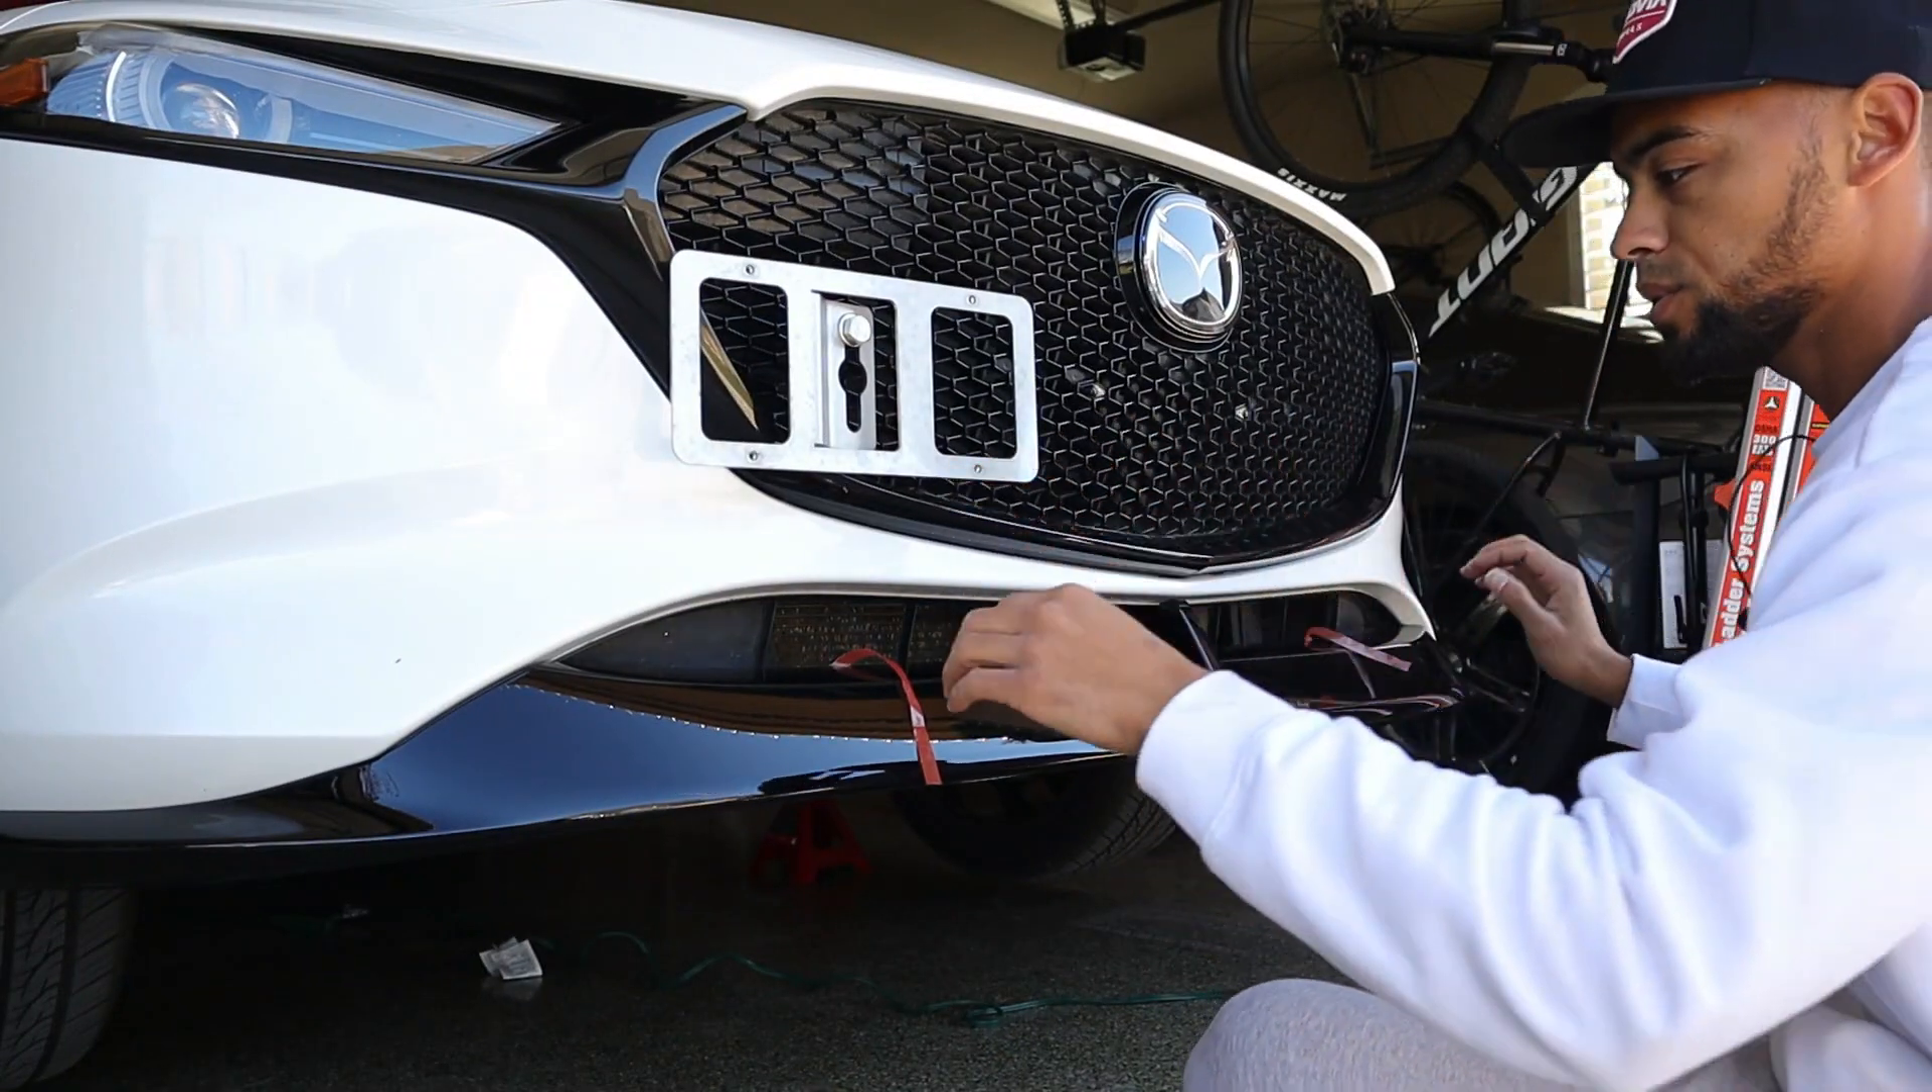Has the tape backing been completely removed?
No.